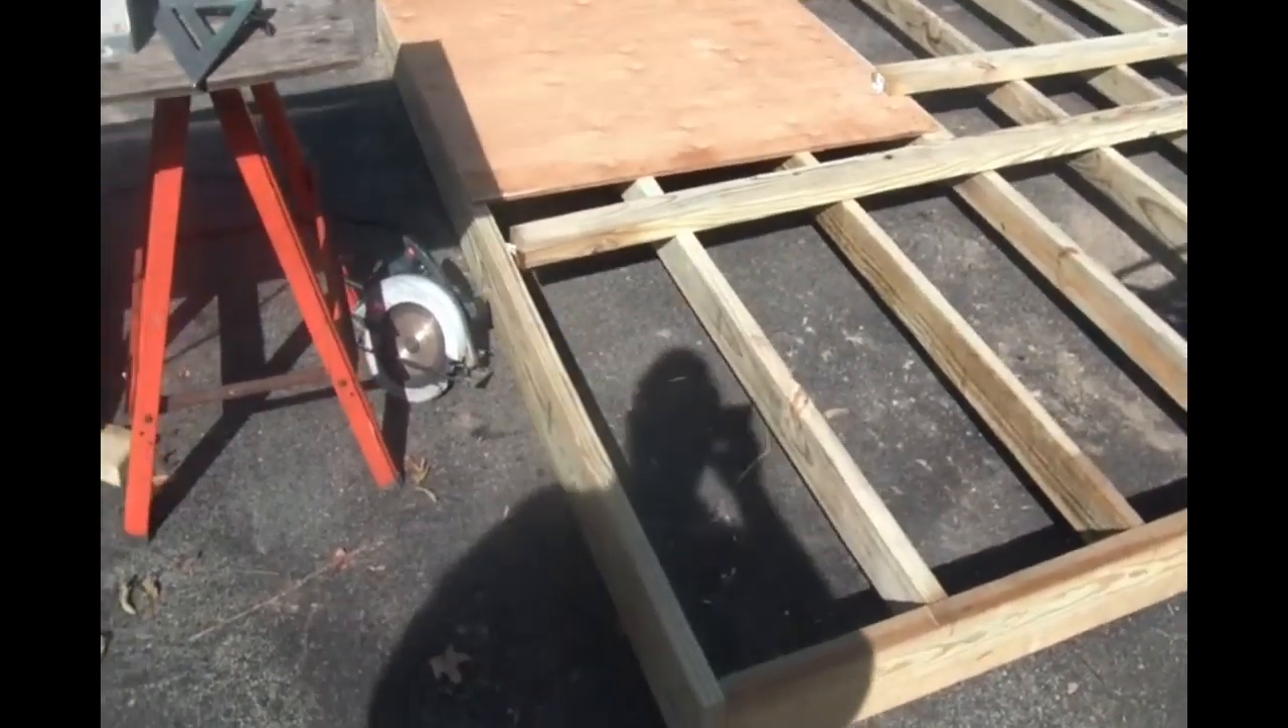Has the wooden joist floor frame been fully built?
Yes.